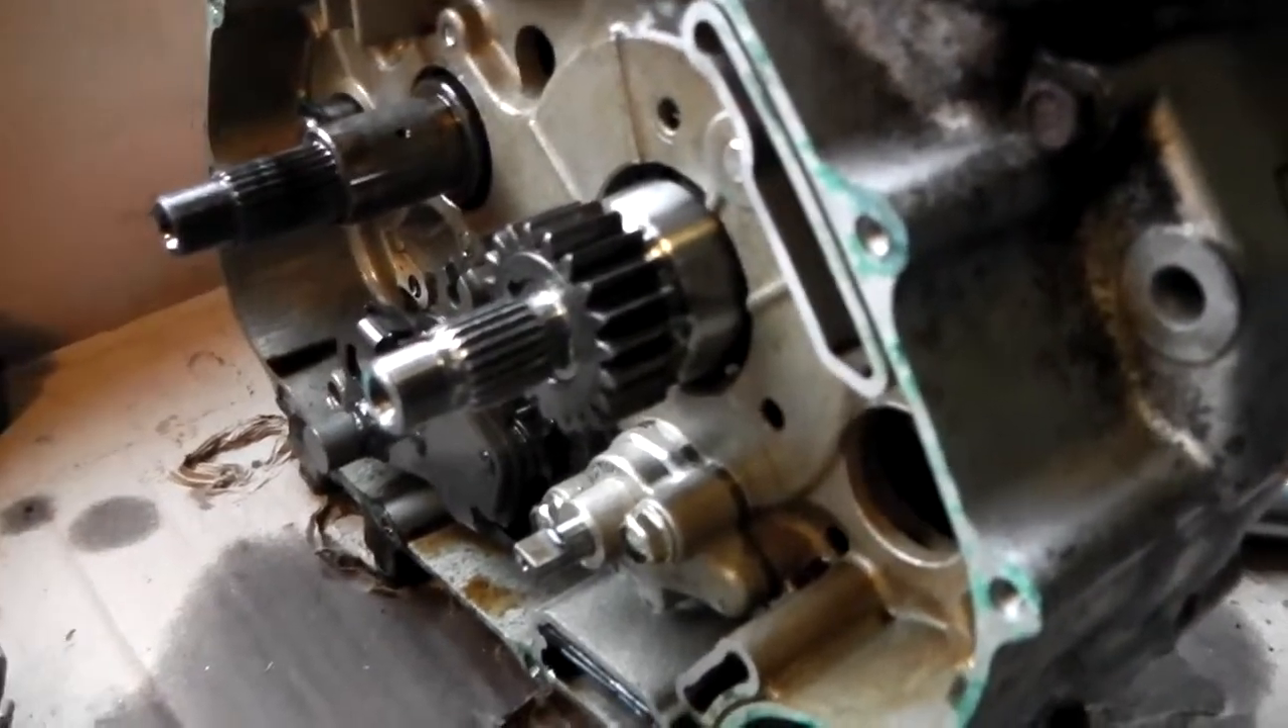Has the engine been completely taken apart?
No.